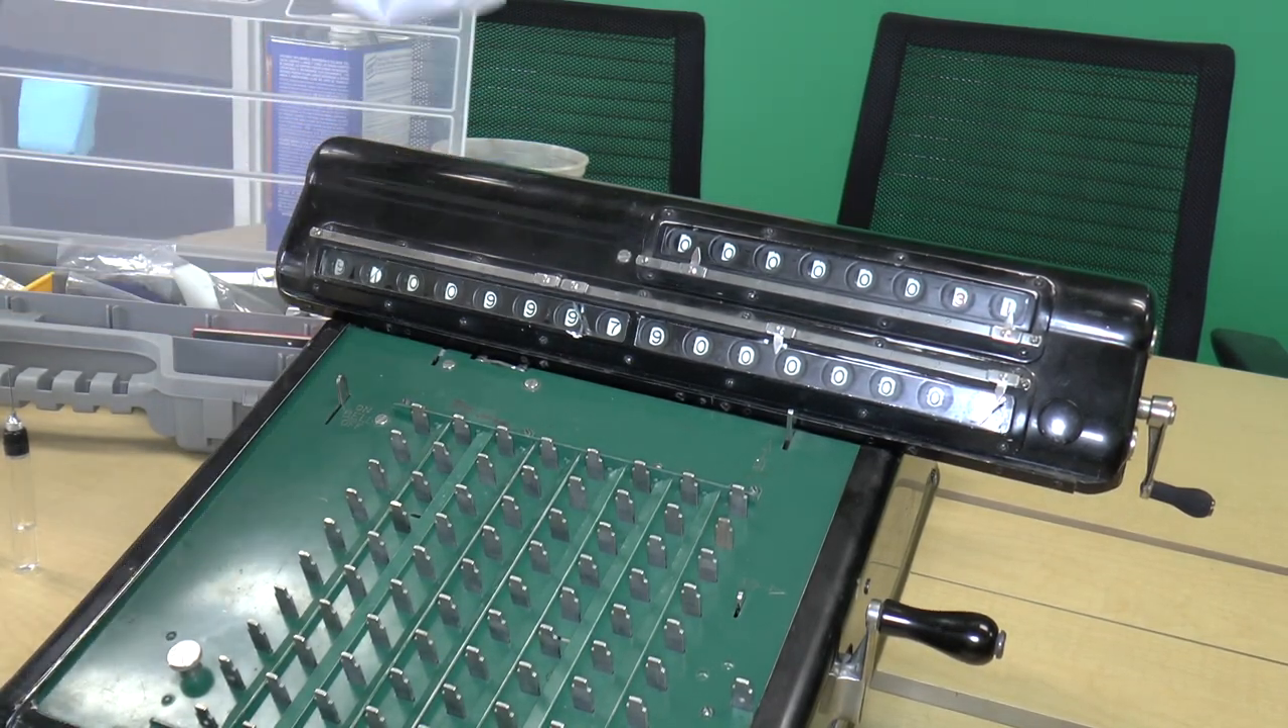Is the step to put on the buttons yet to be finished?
Yes.